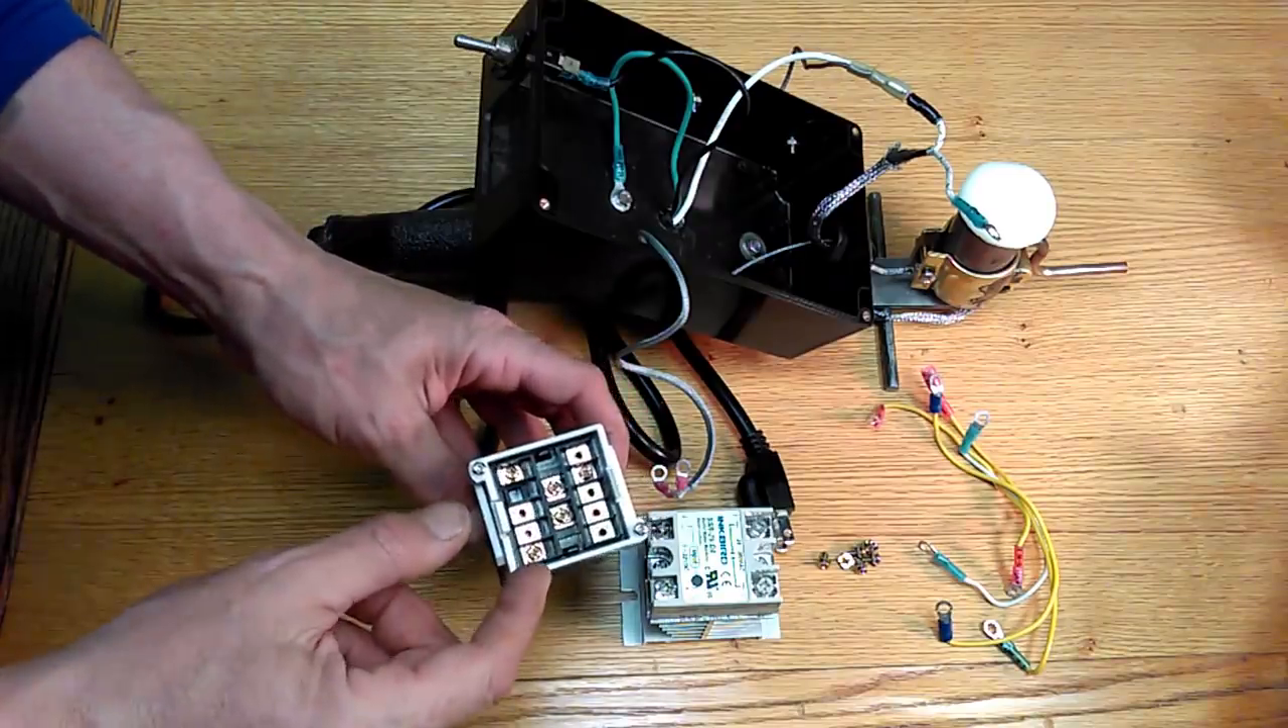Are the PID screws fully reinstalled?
No.